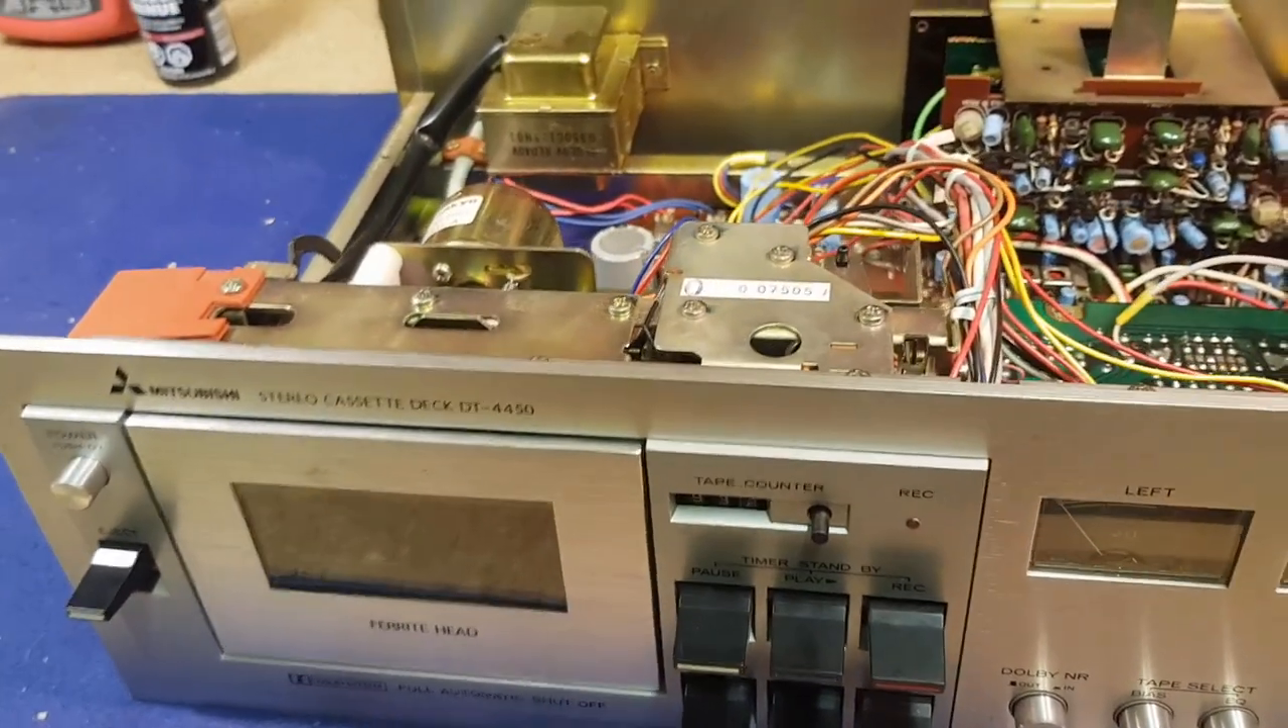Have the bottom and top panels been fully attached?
No.